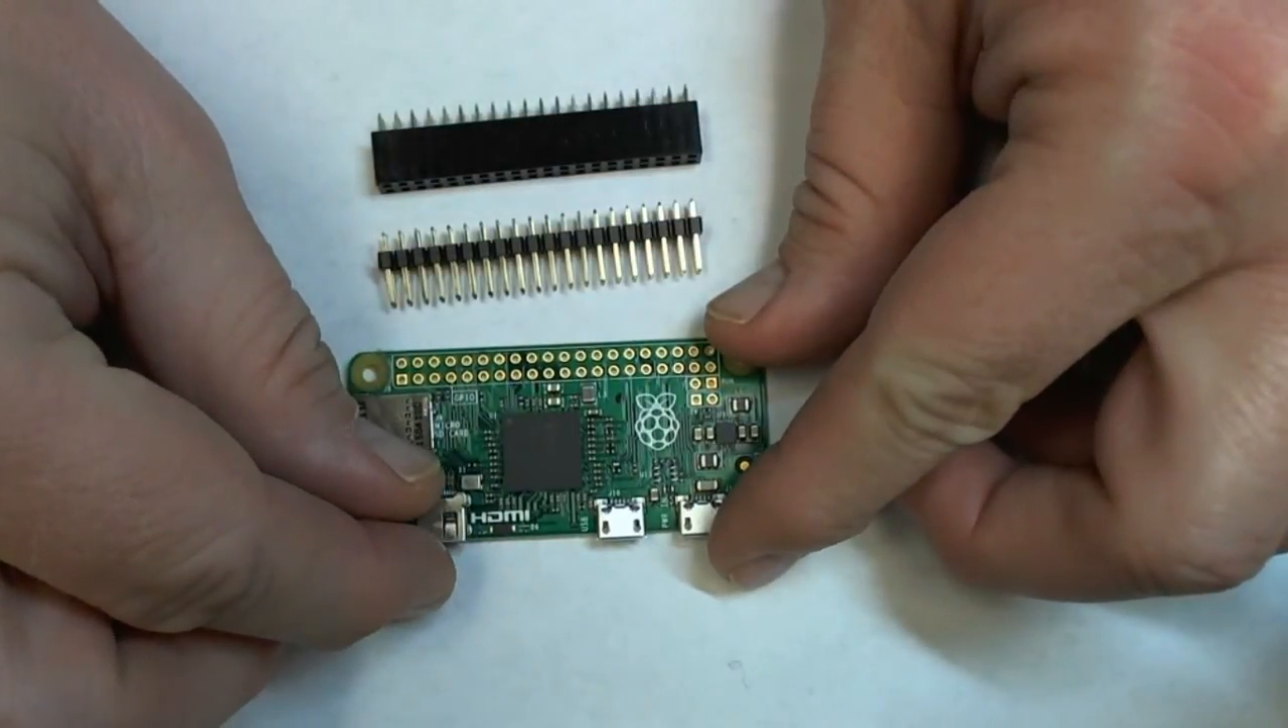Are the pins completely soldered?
No.